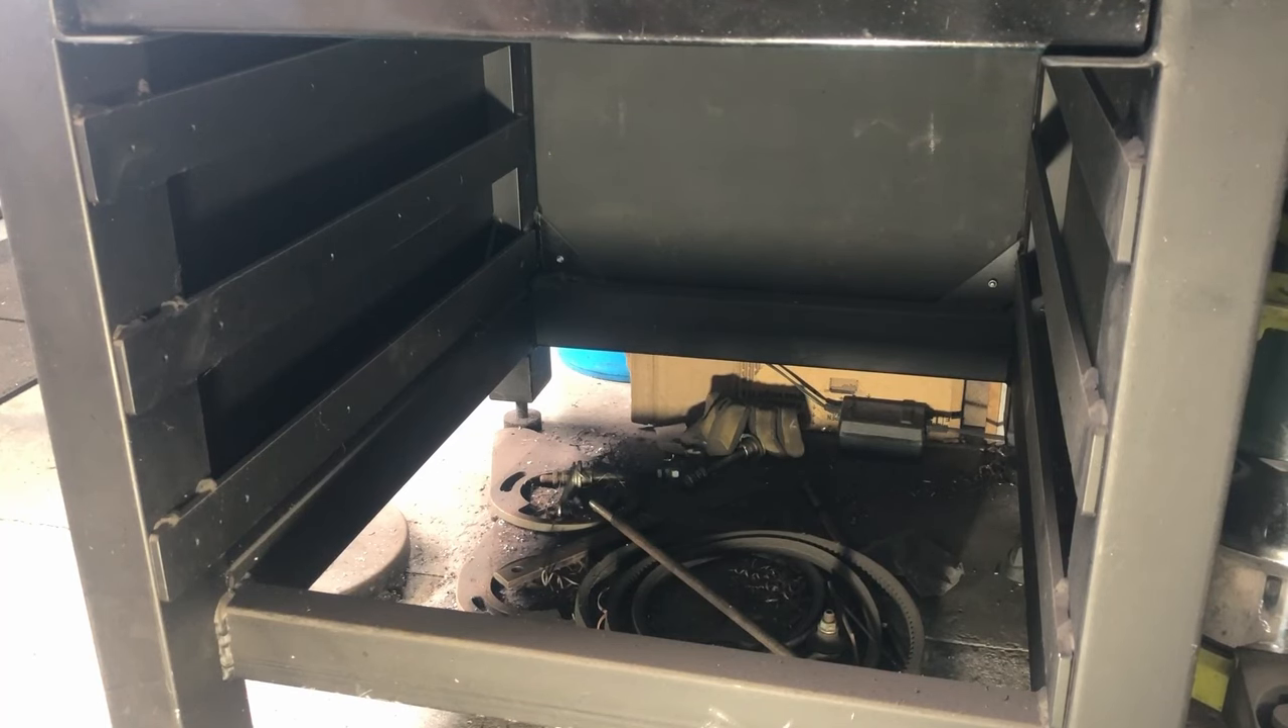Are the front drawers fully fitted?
No.